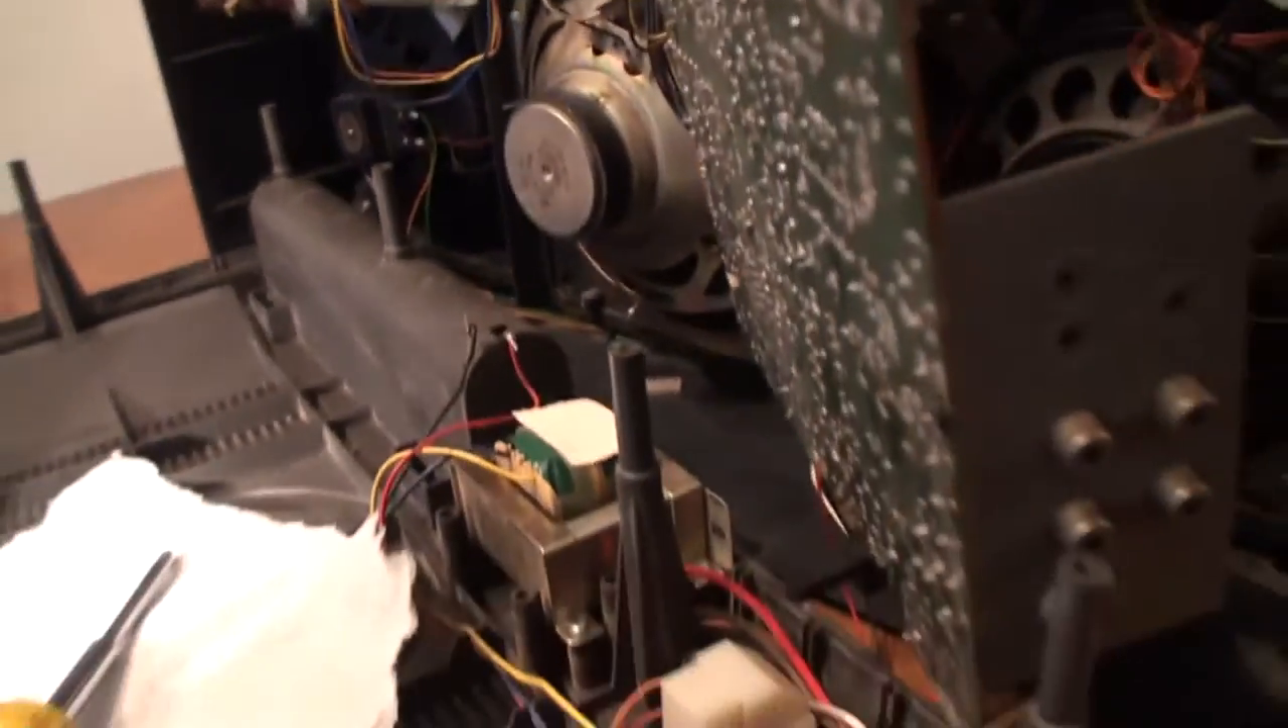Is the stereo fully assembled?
No.